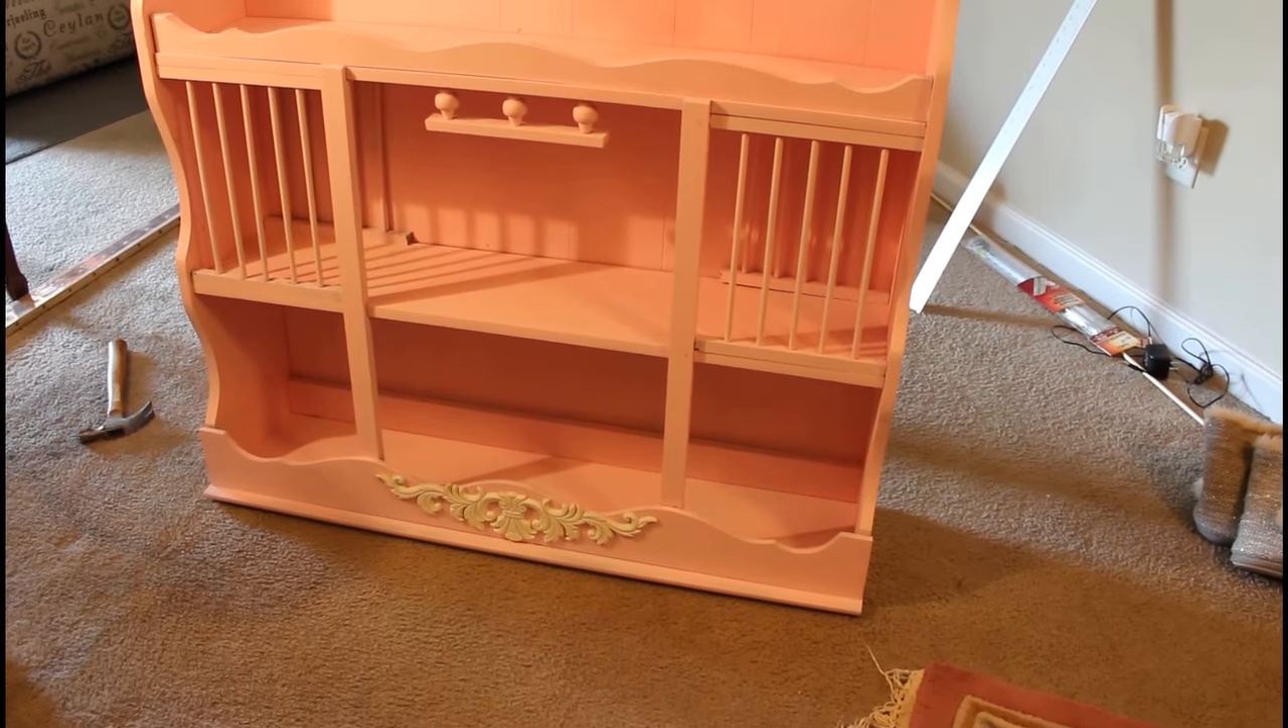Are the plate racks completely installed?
Yes.